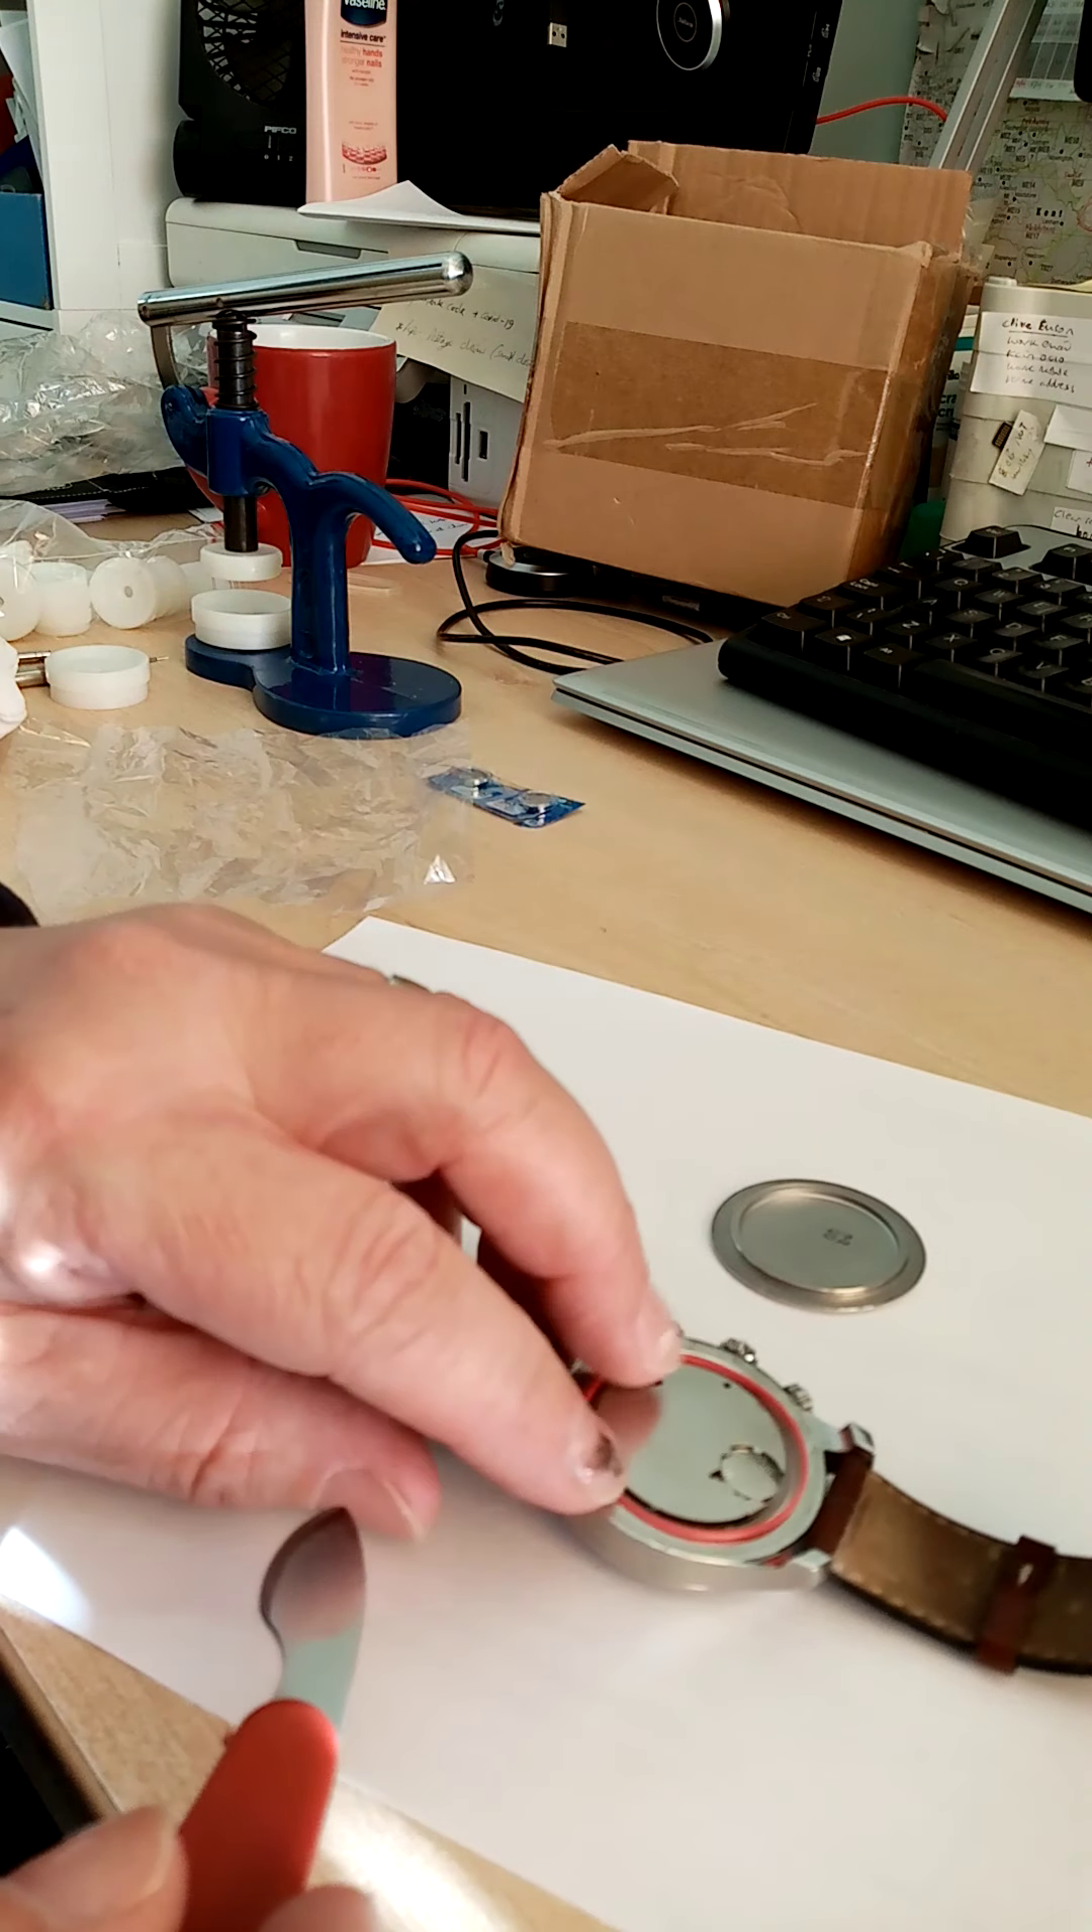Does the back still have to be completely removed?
No.